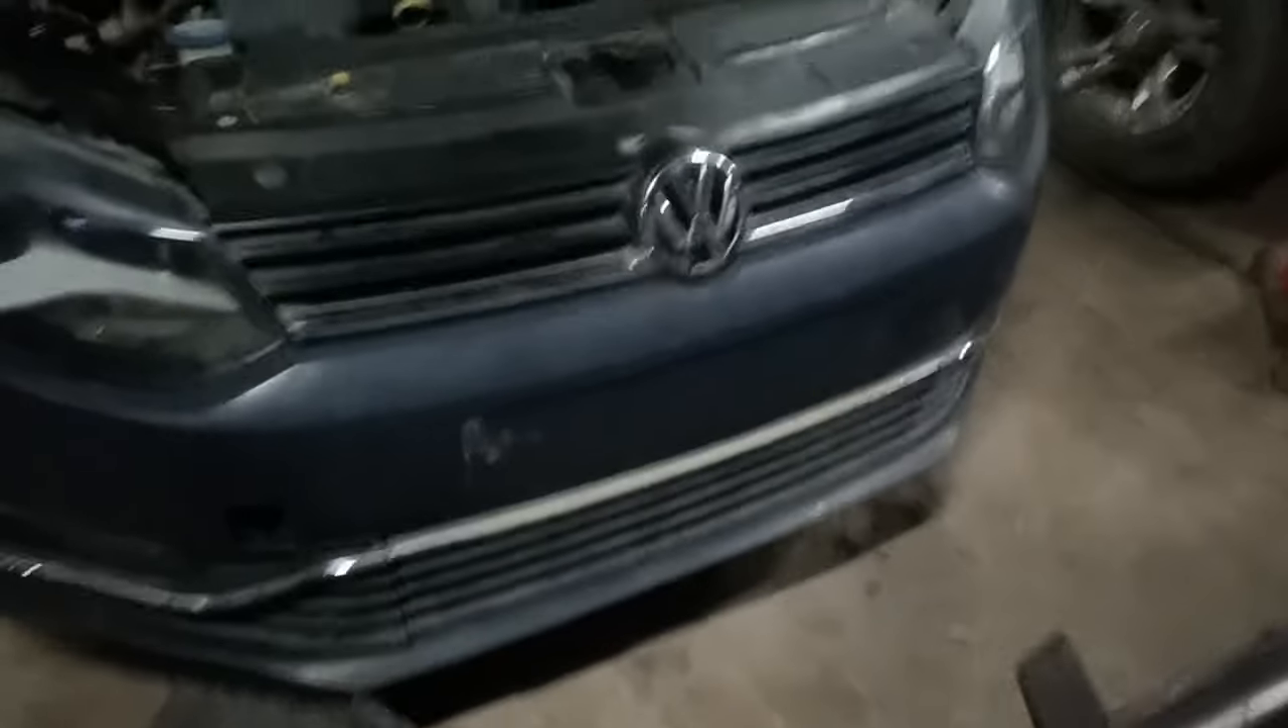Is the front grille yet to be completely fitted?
No.